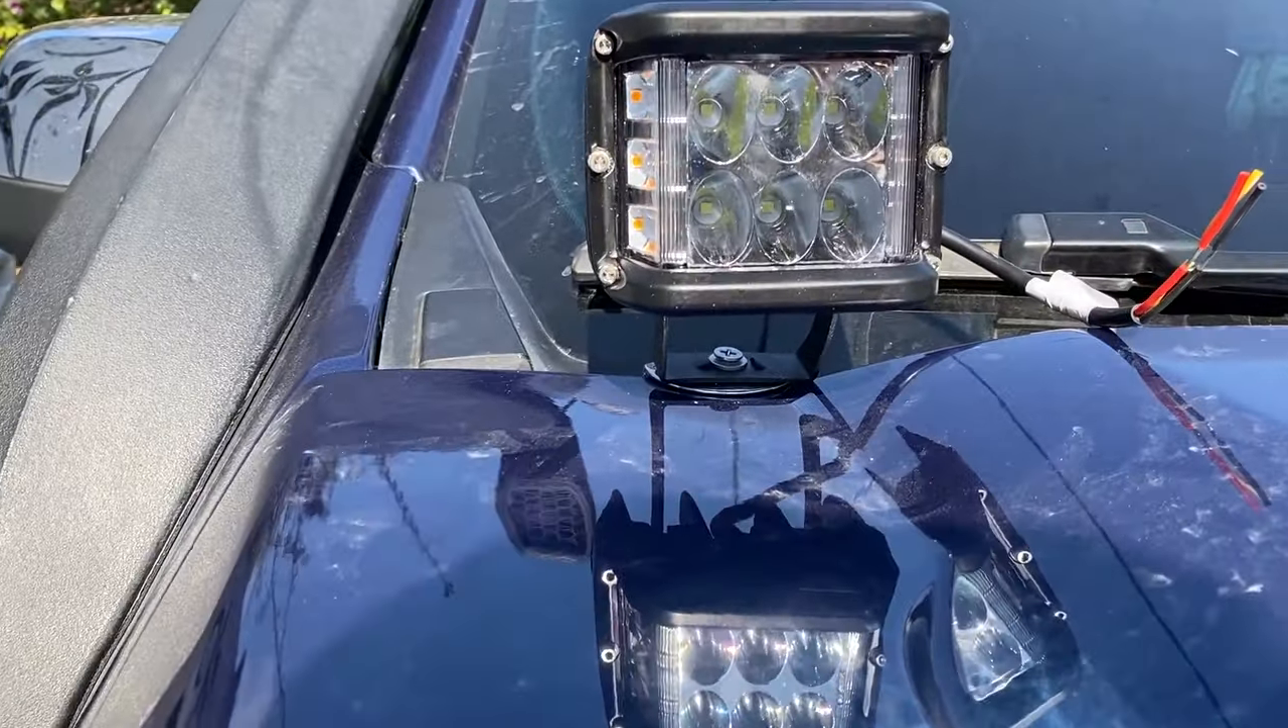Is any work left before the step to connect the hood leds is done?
Yes.